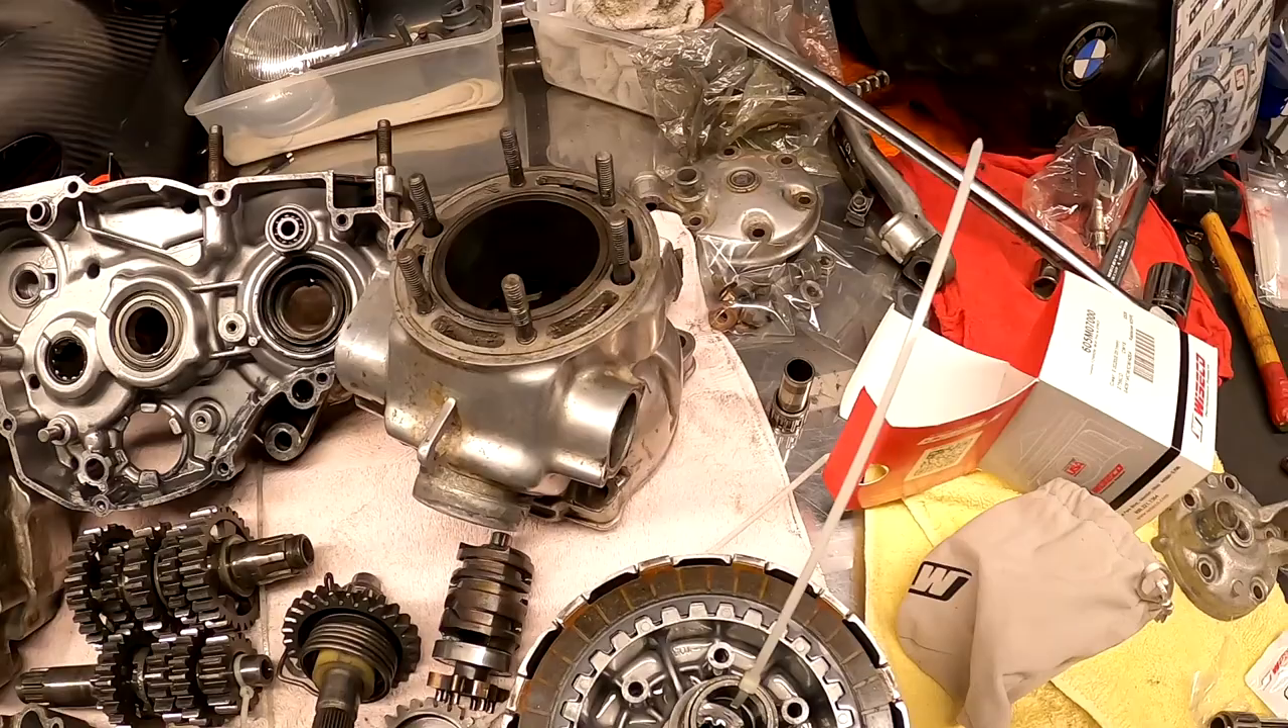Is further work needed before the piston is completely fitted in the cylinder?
Yes.